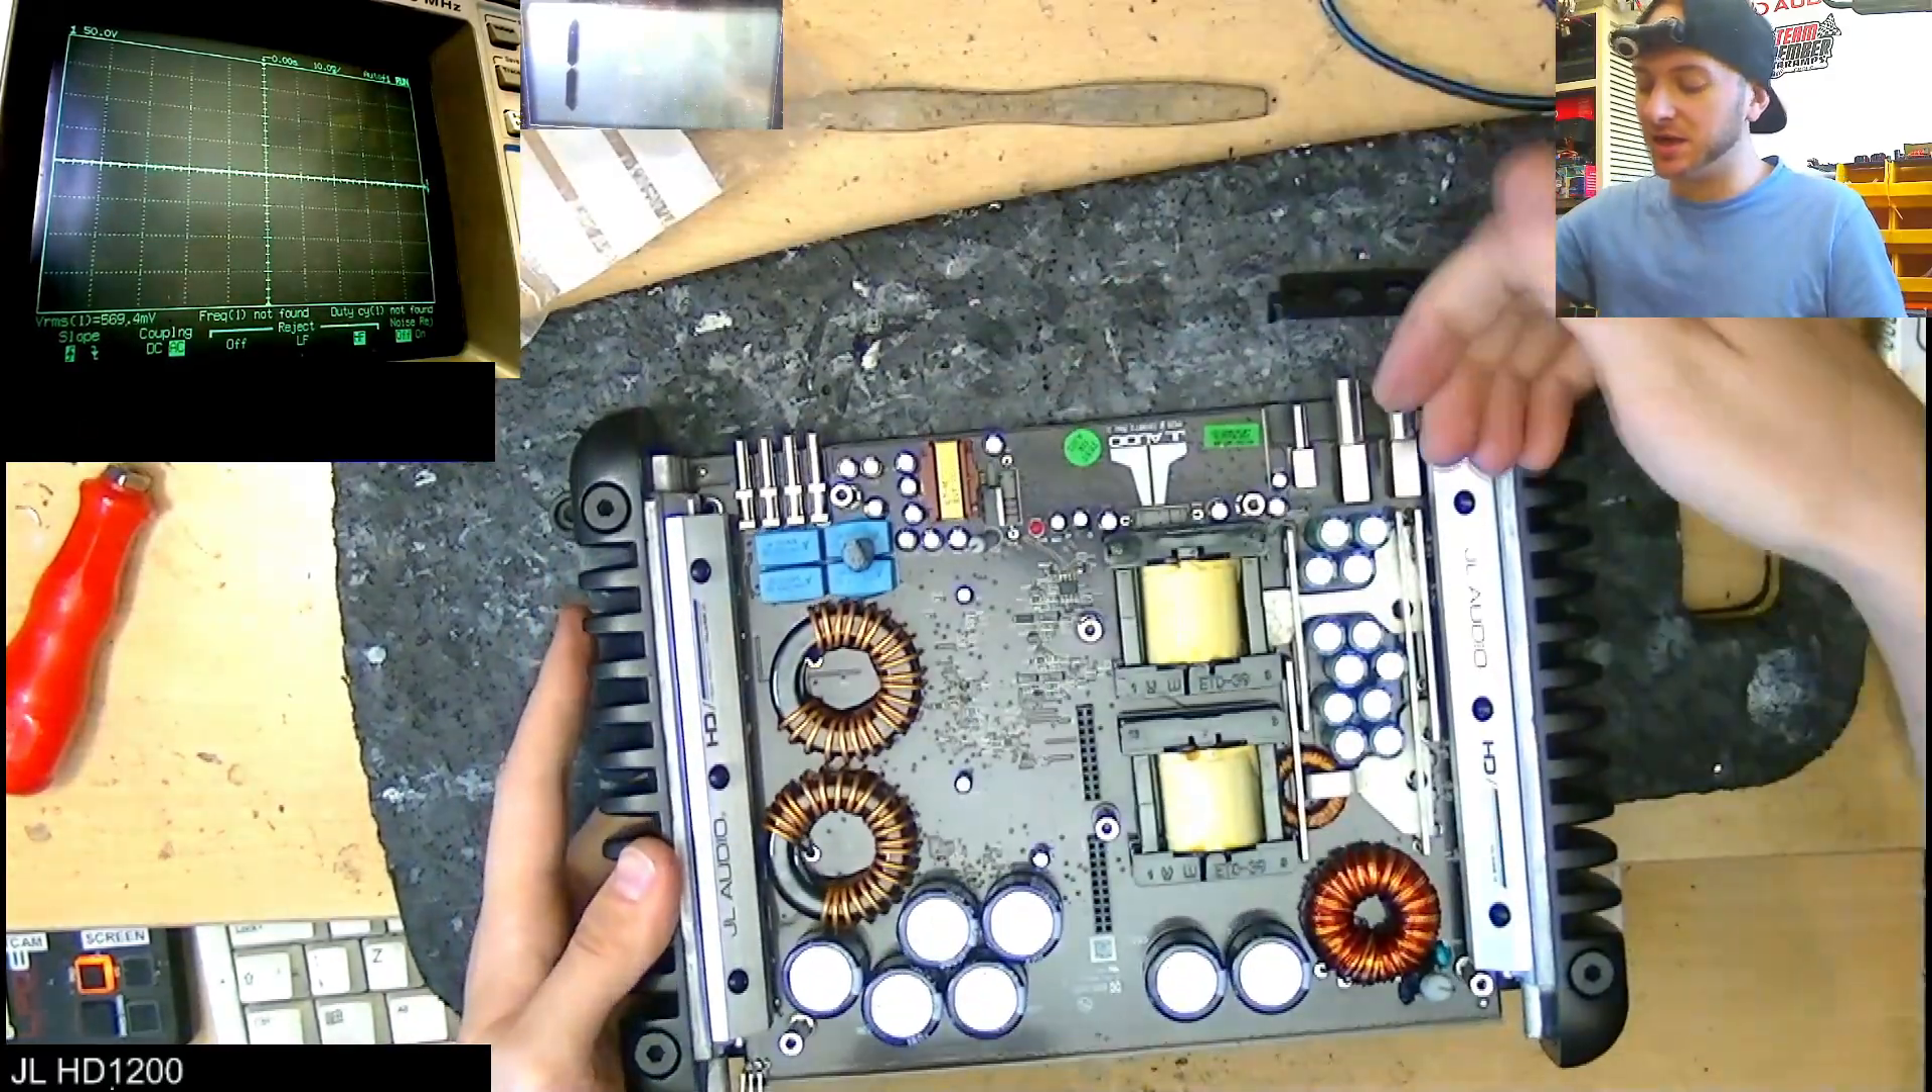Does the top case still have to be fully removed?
No.